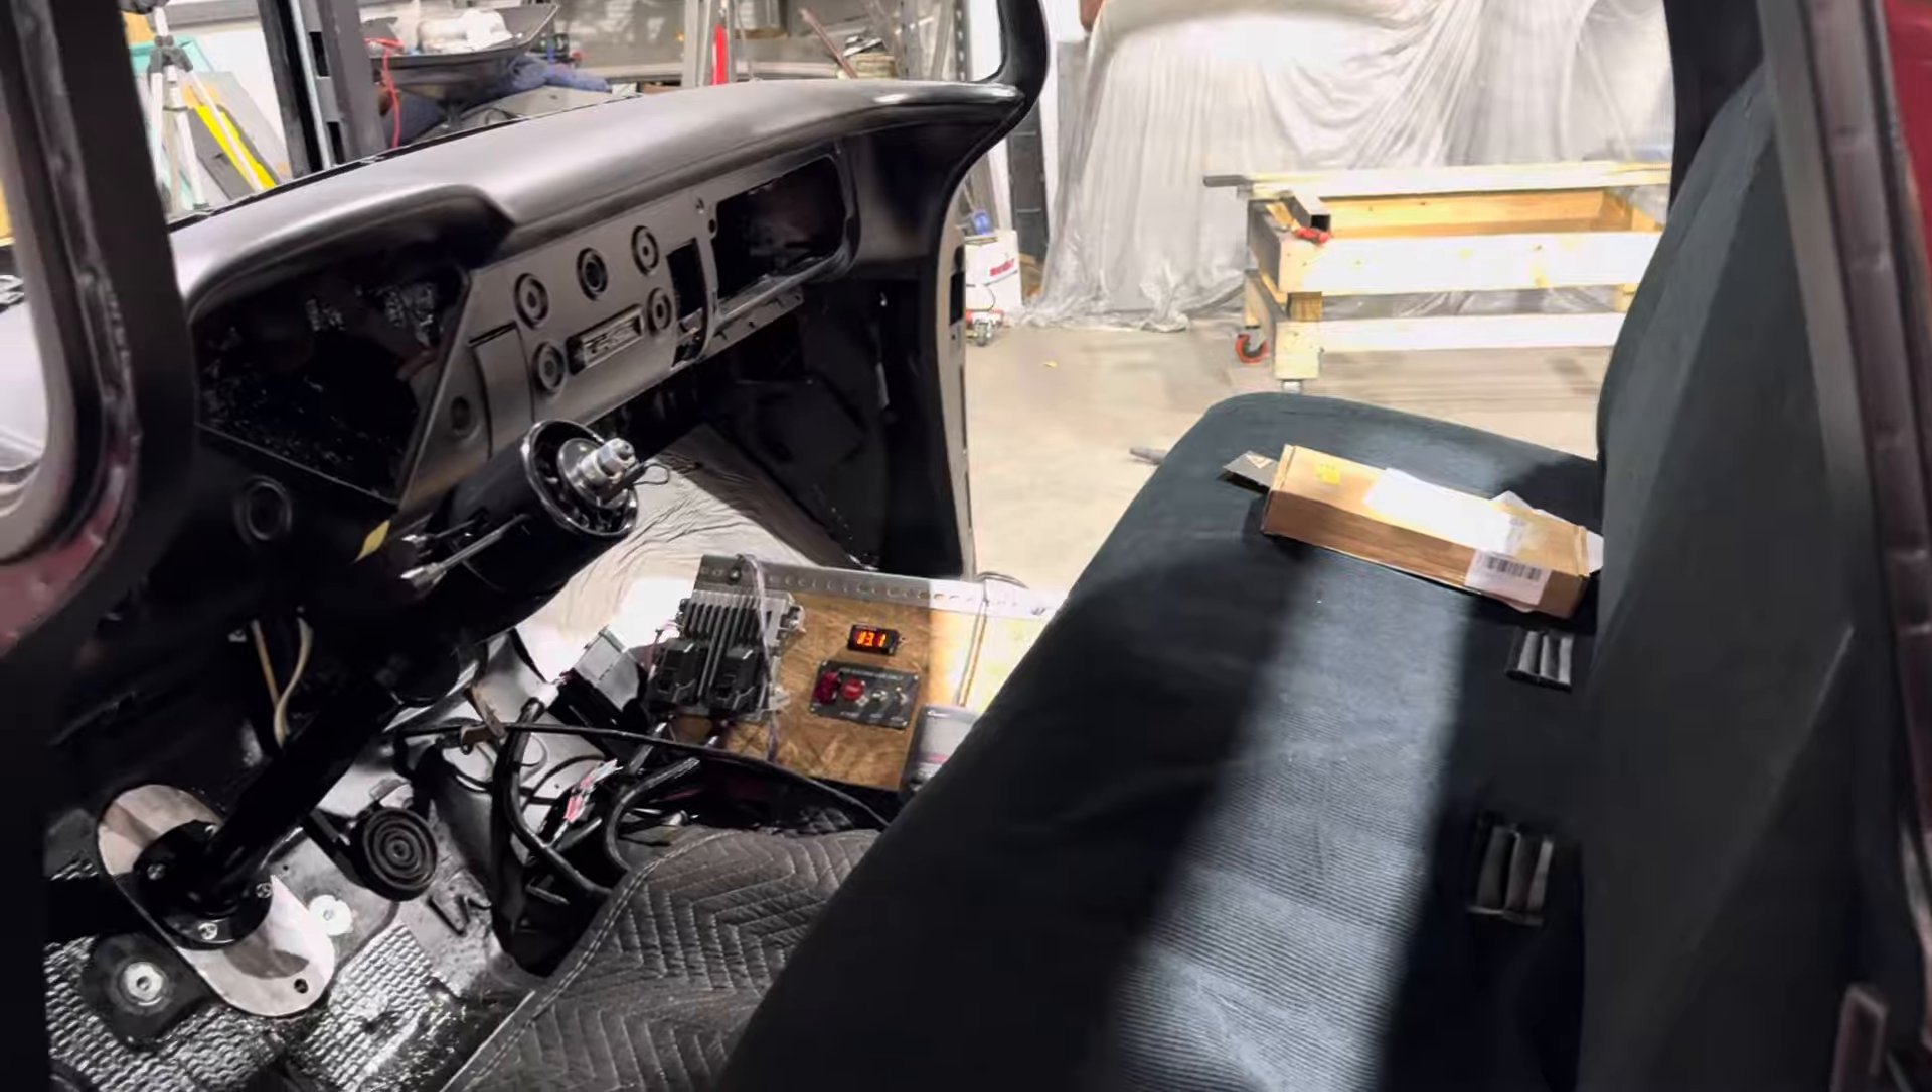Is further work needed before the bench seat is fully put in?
No.